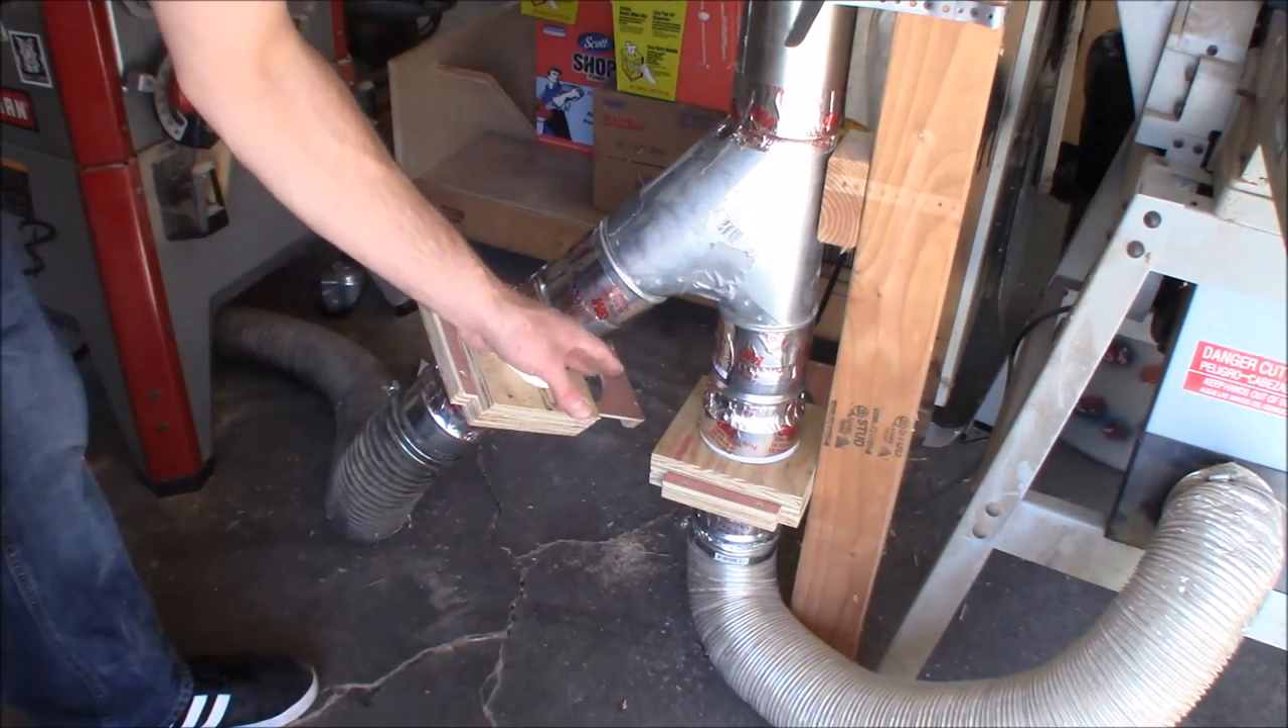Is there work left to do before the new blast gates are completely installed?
No.